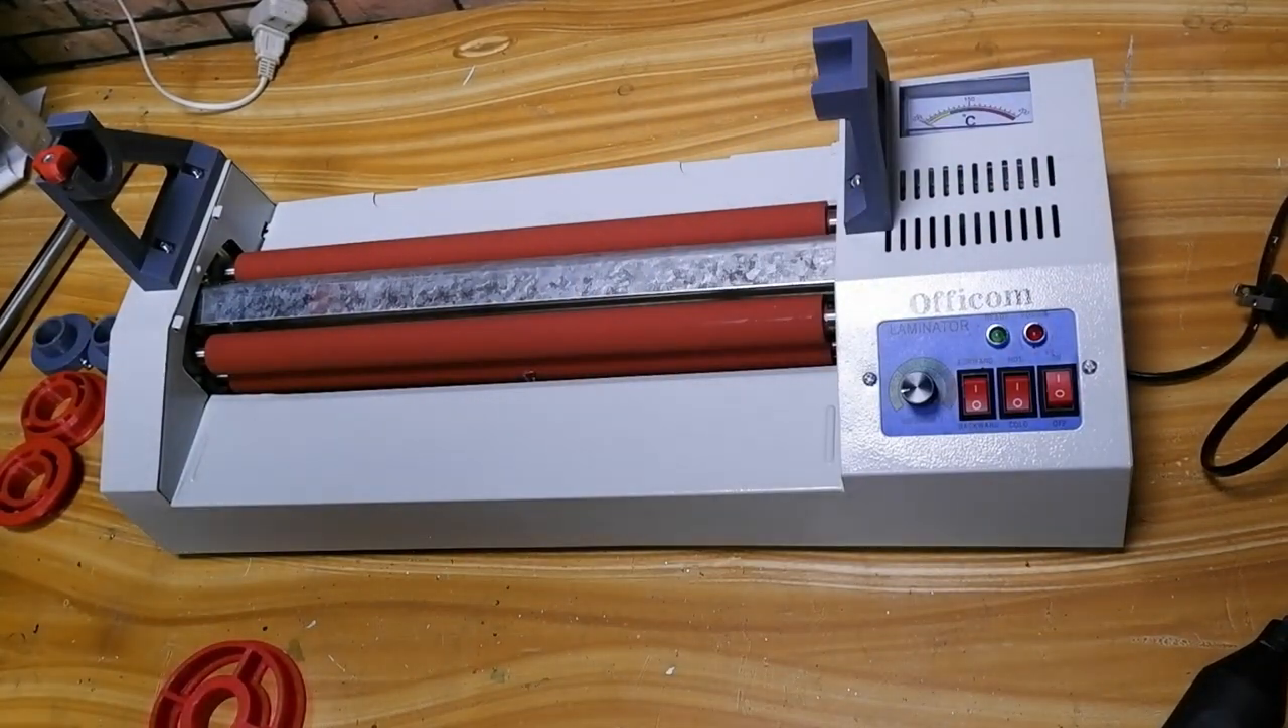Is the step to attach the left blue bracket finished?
Yes.